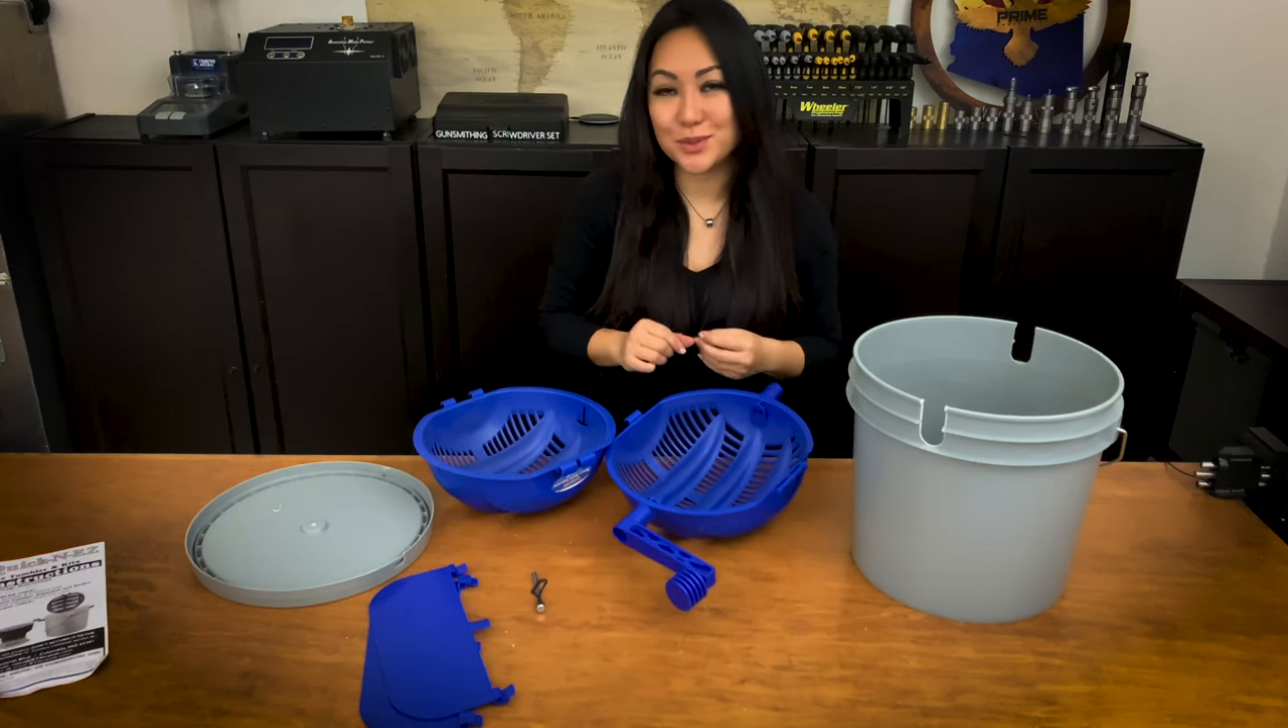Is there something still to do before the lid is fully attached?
Yes.